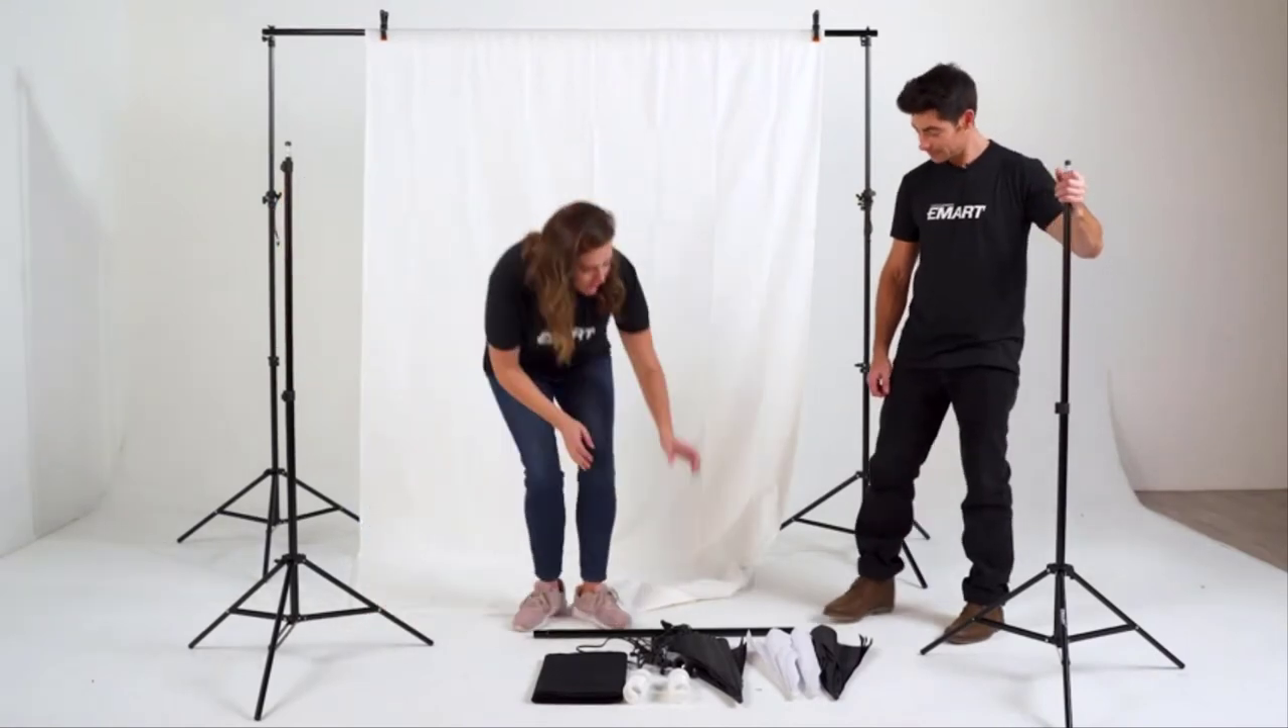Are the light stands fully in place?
Yes.